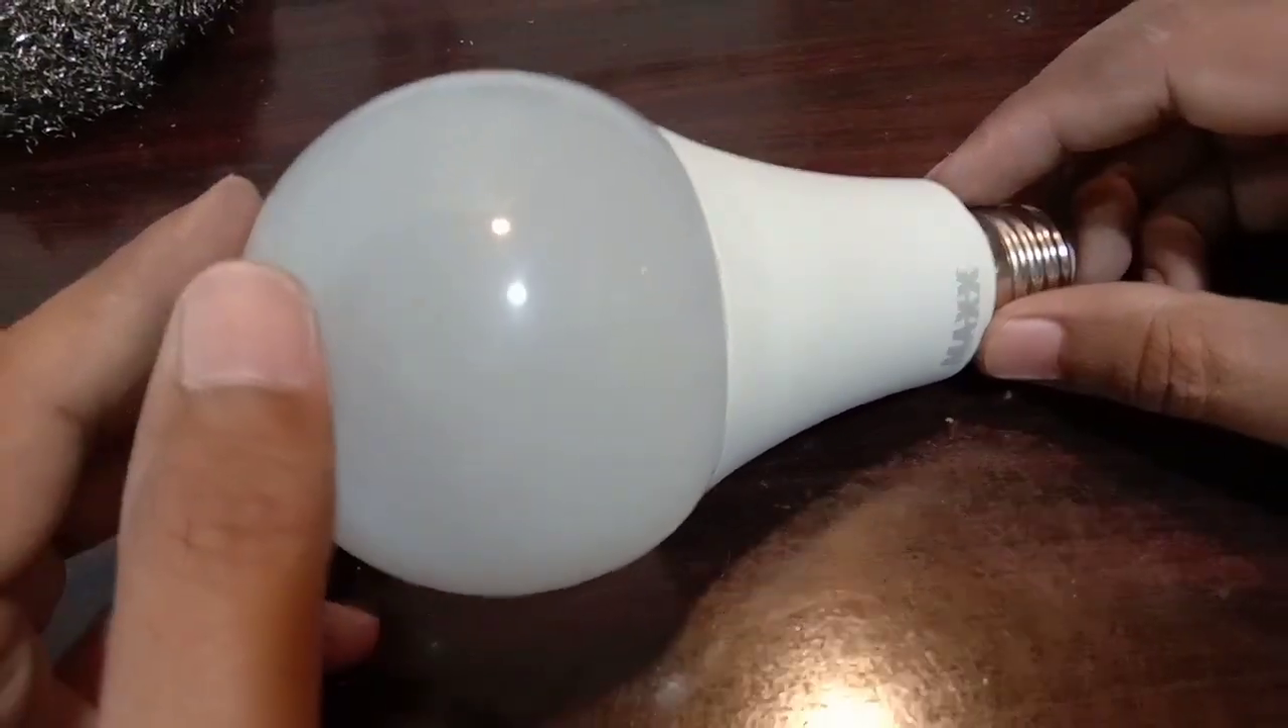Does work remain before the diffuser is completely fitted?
No.